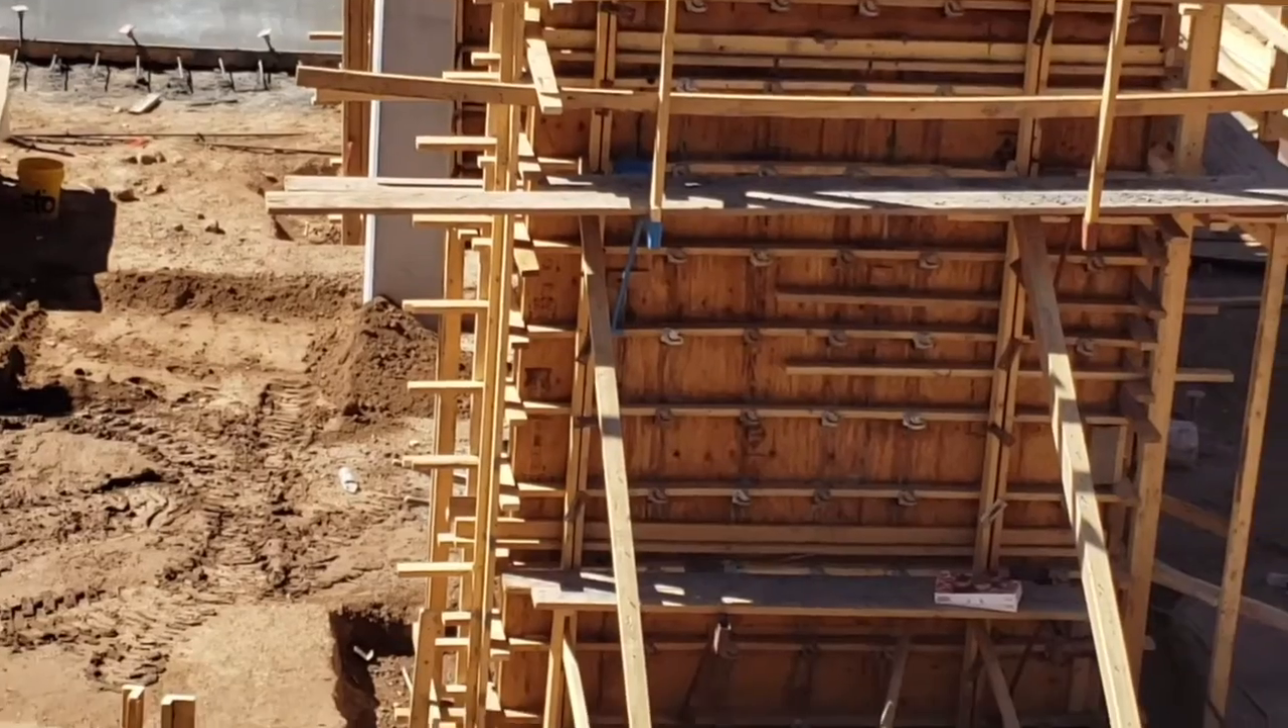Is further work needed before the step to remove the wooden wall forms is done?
Yes.